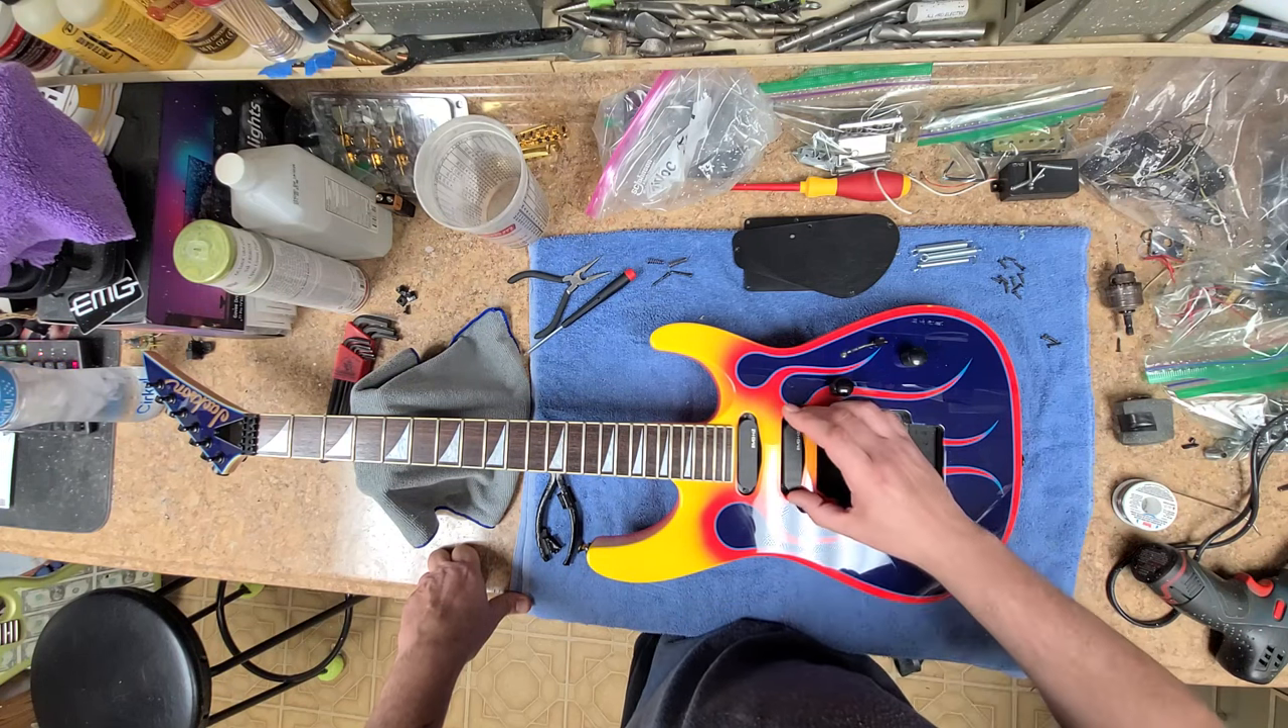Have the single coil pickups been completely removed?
No.